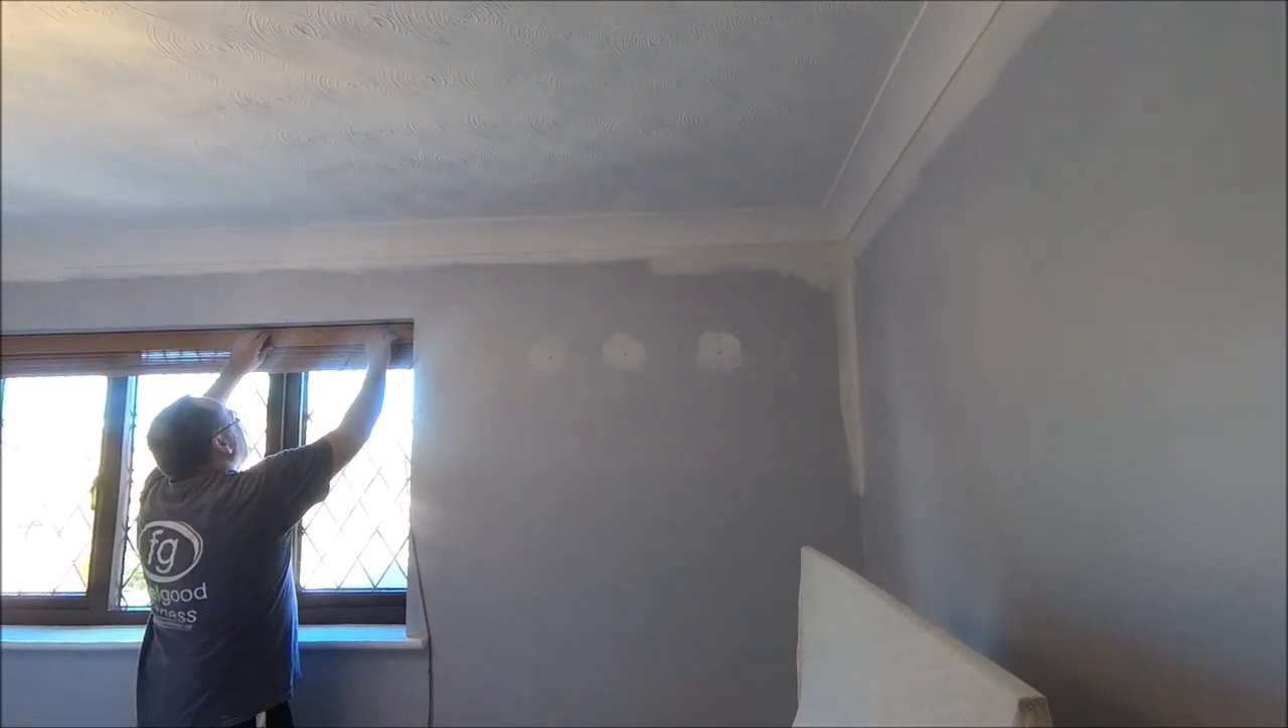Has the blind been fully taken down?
No.